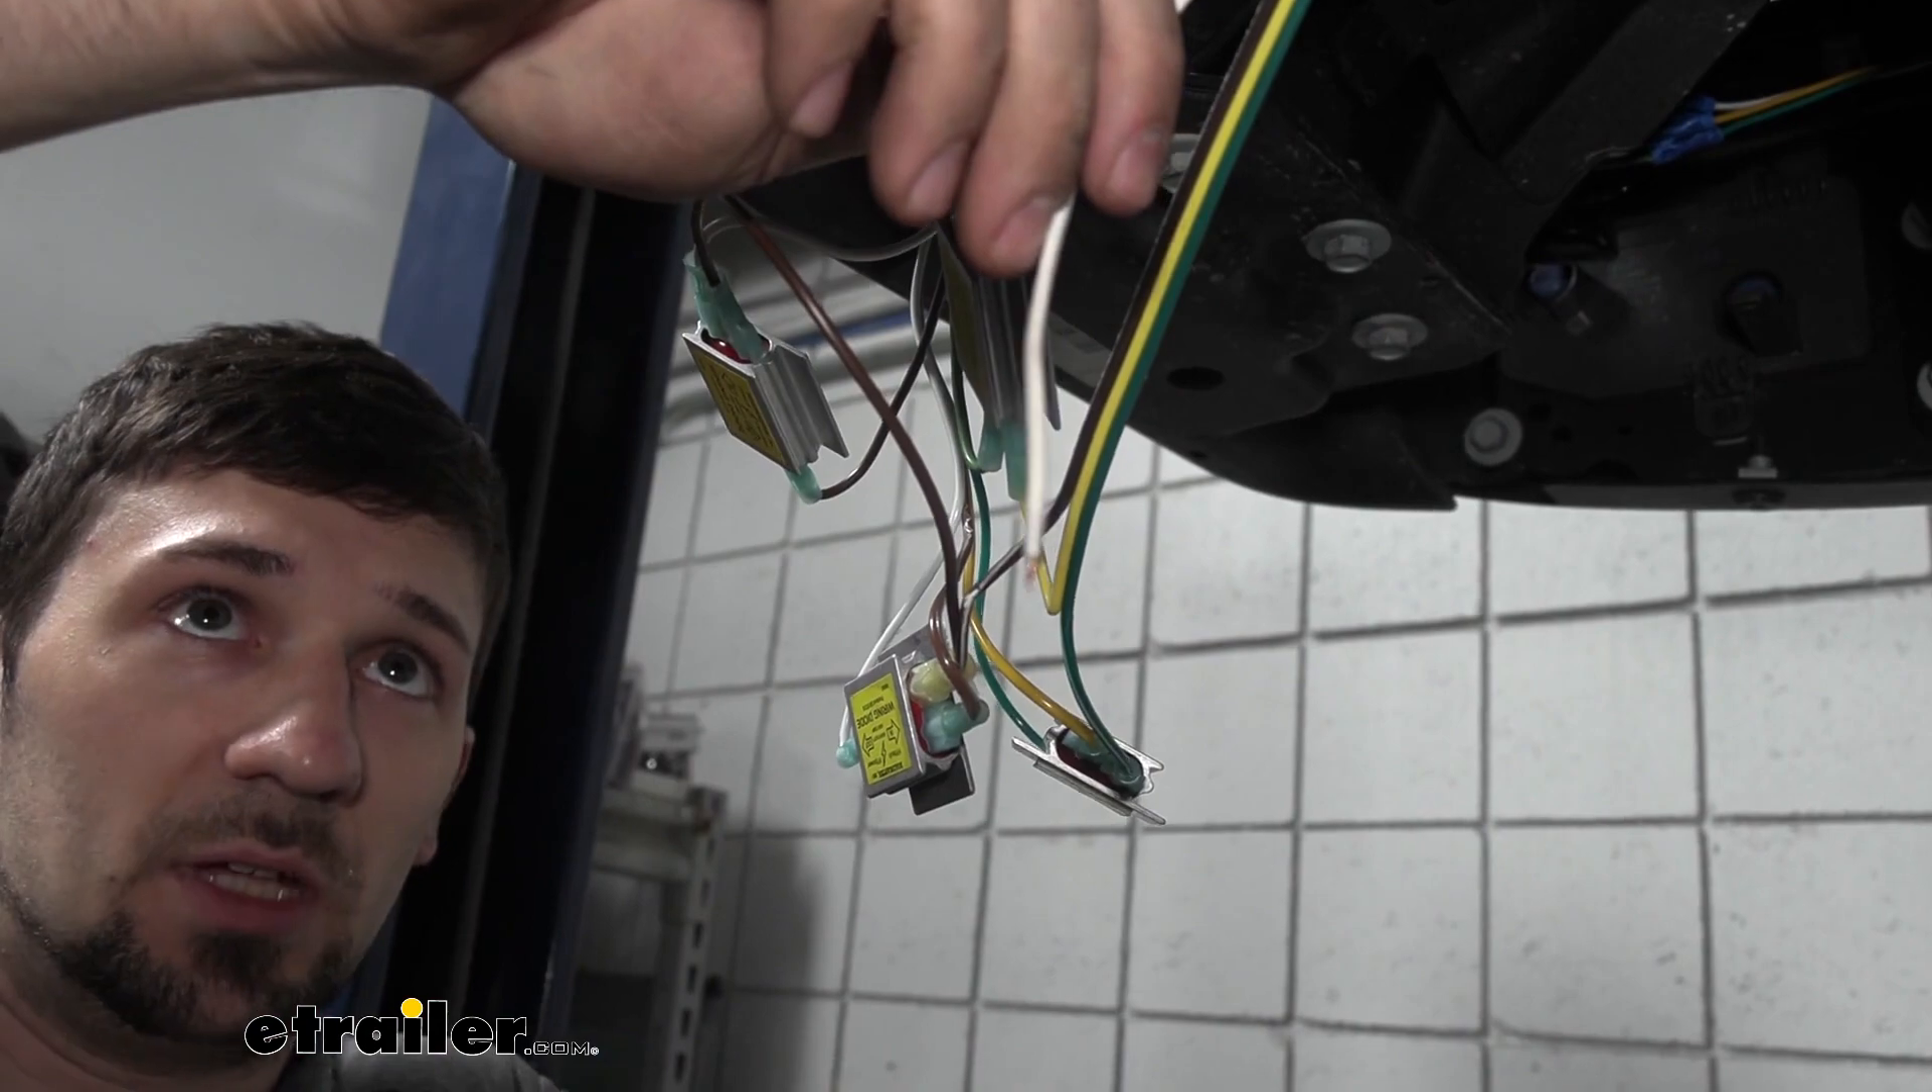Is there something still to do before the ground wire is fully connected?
Yes.